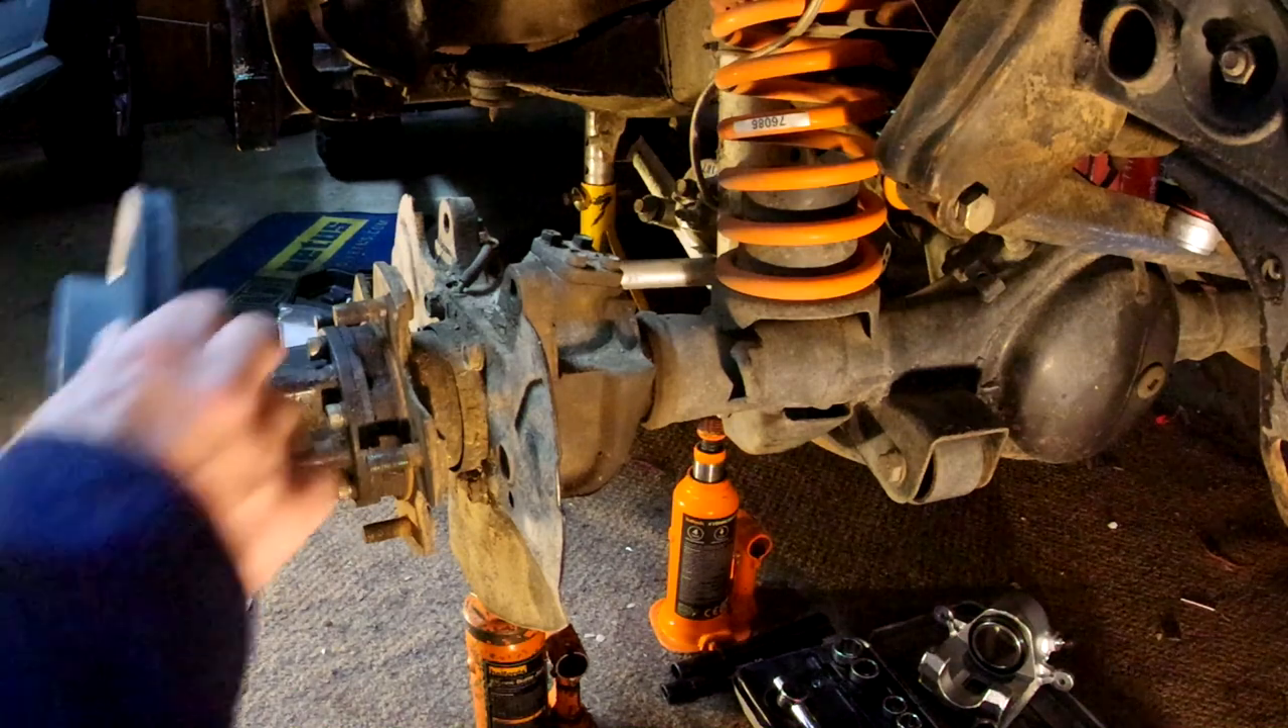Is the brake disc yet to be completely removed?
No.